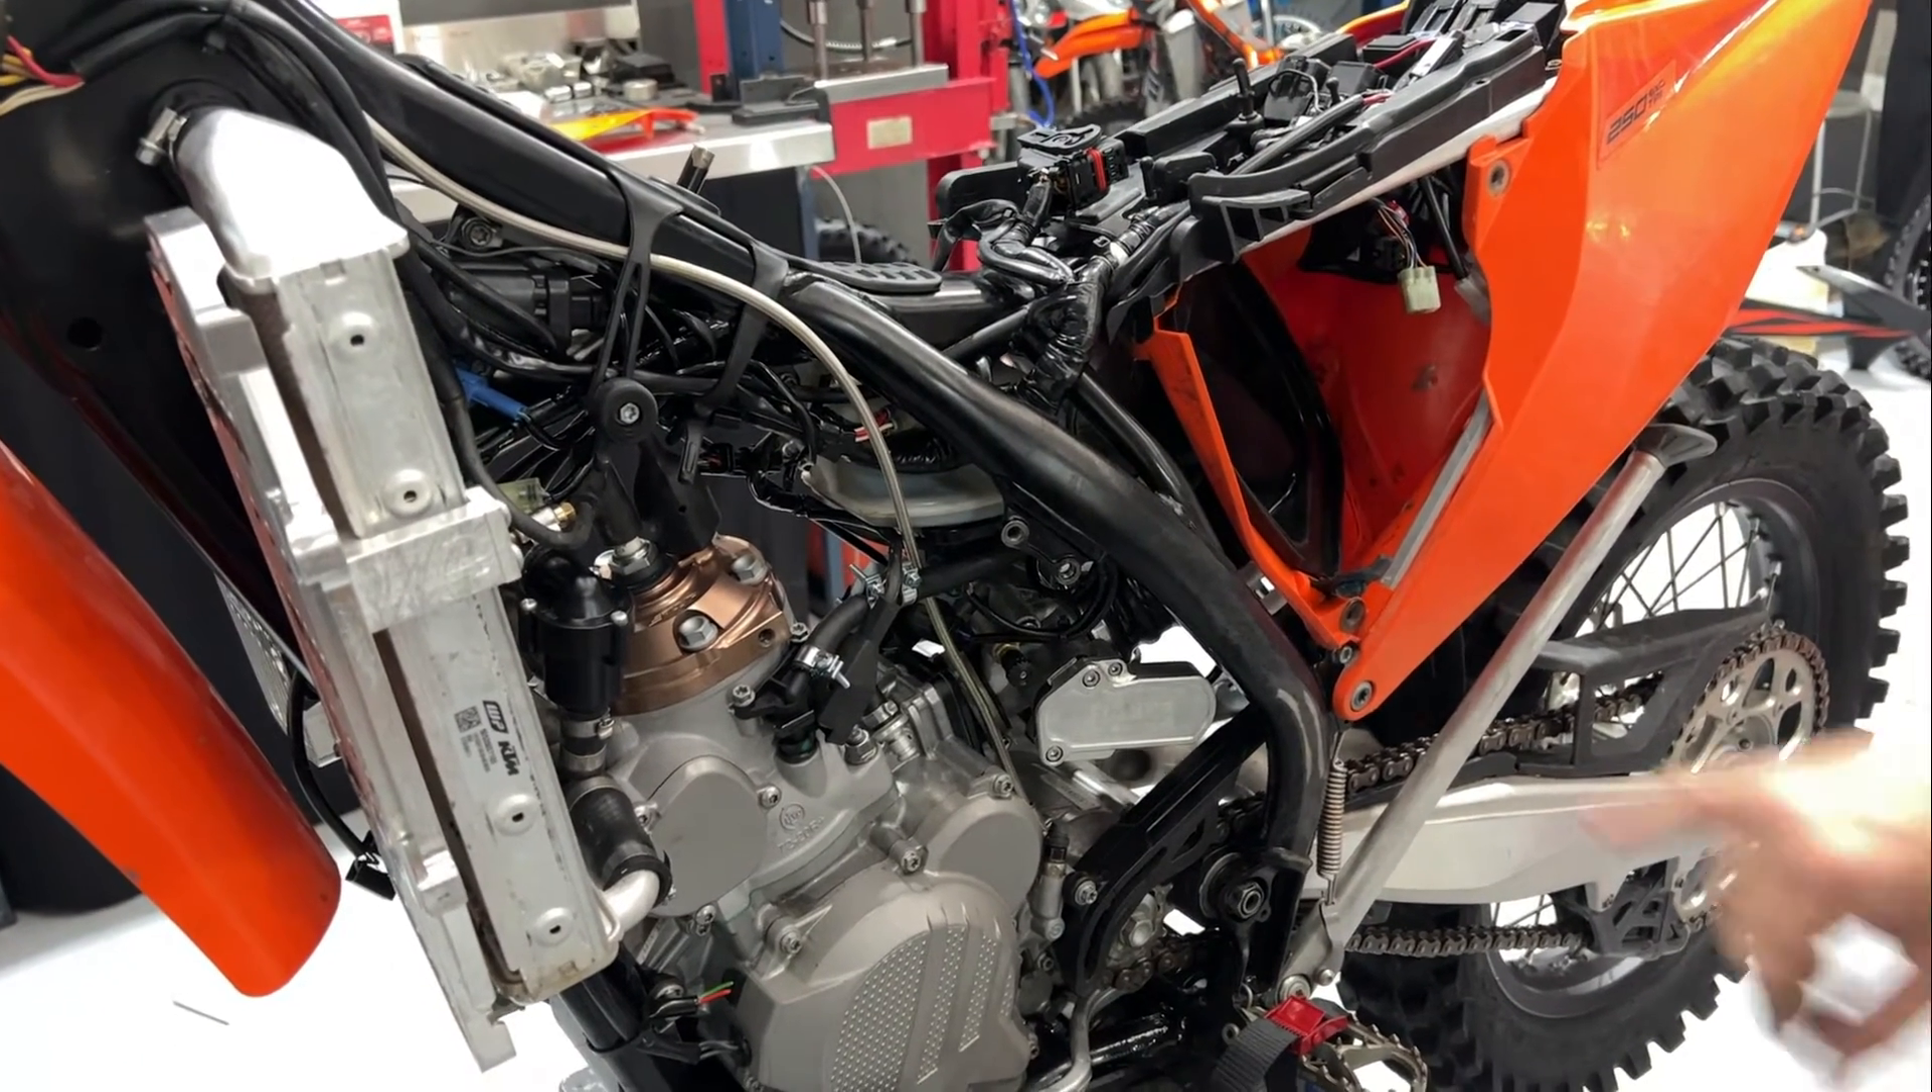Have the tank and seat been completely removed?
Yes.